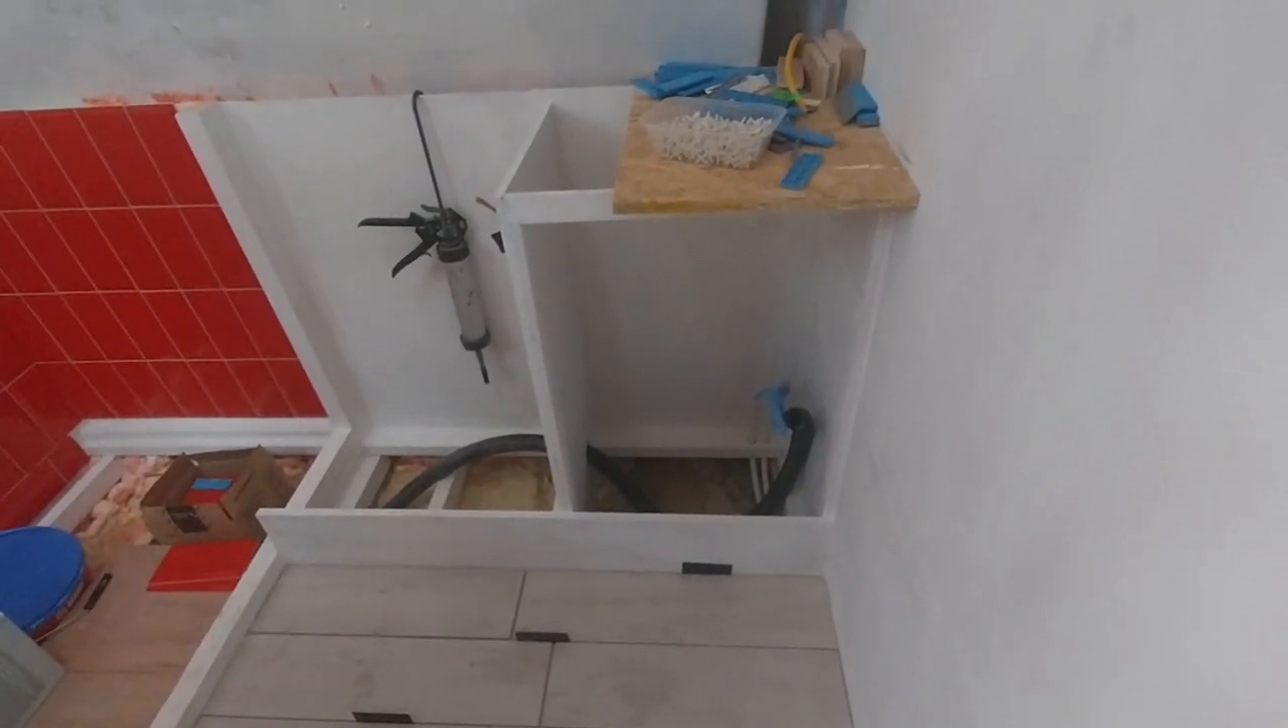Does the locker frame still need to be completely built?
No.